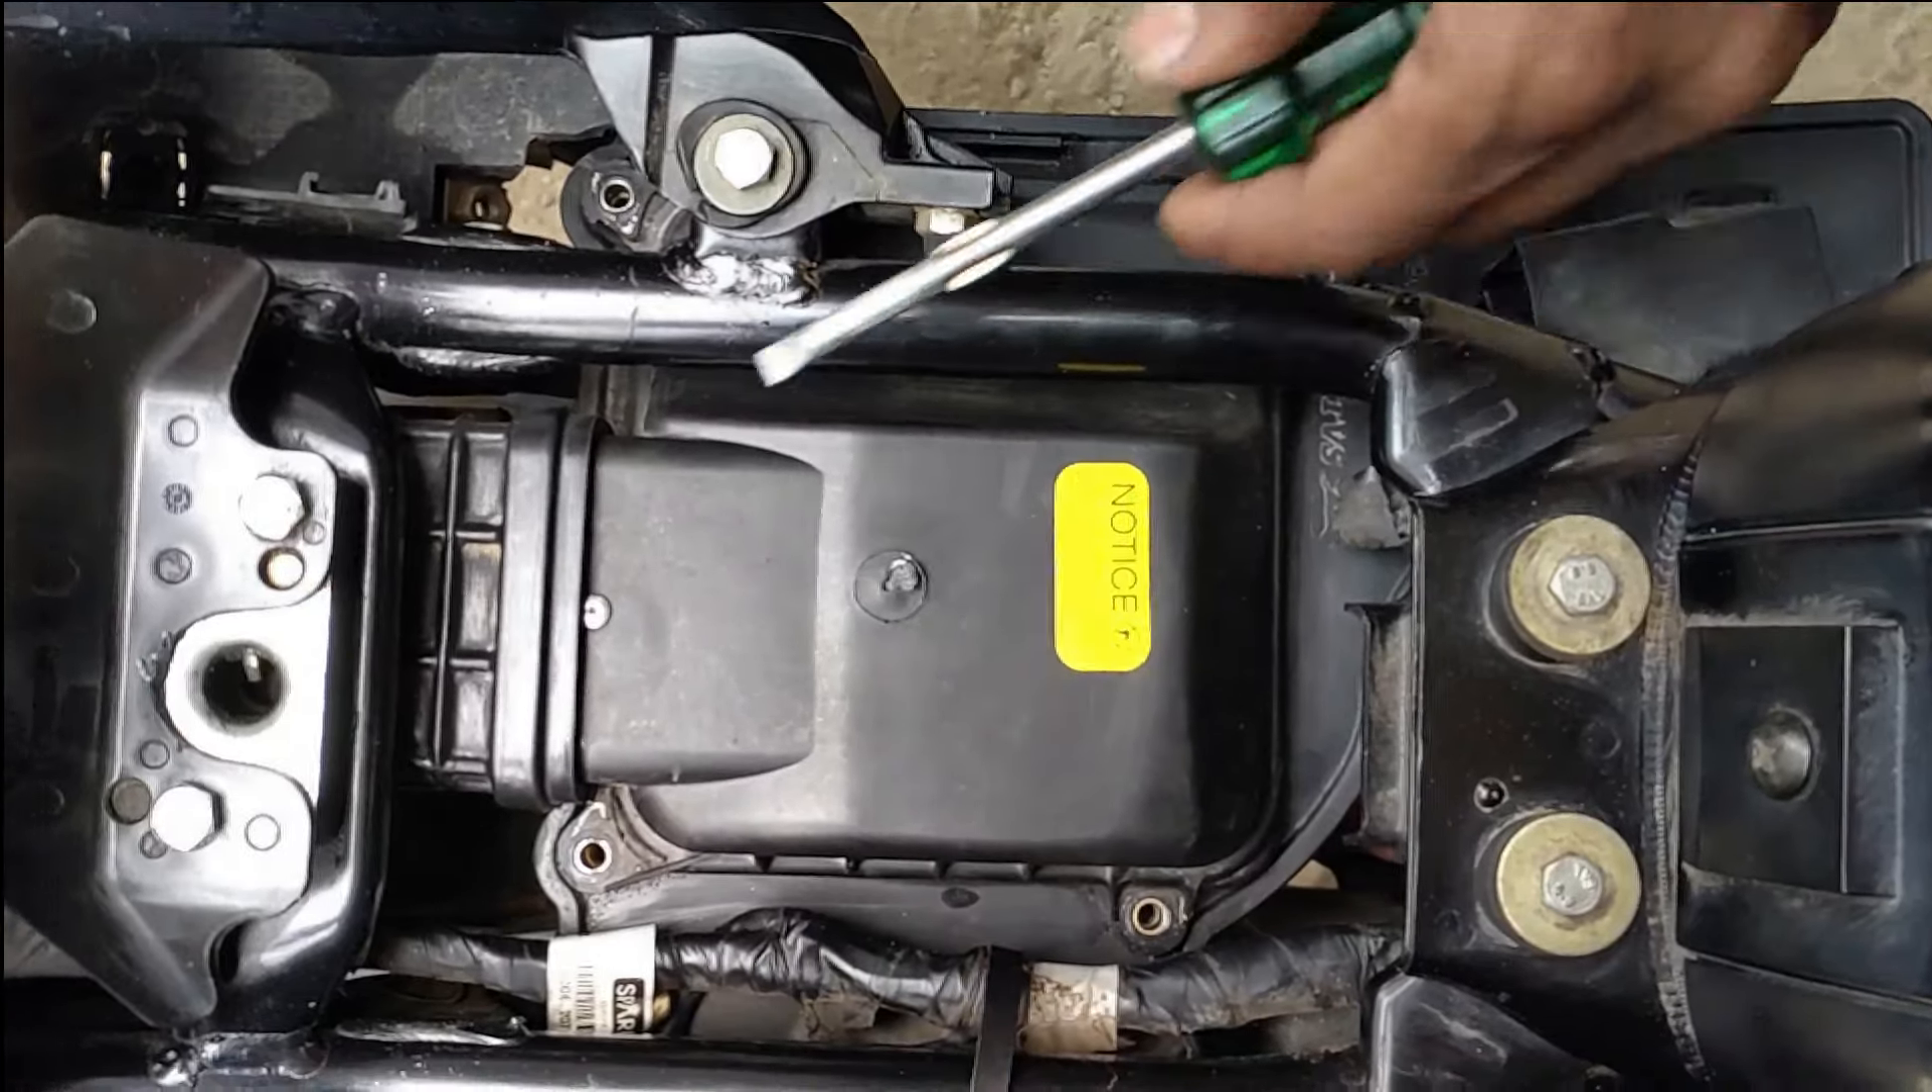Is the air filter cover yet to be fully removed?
Yes.